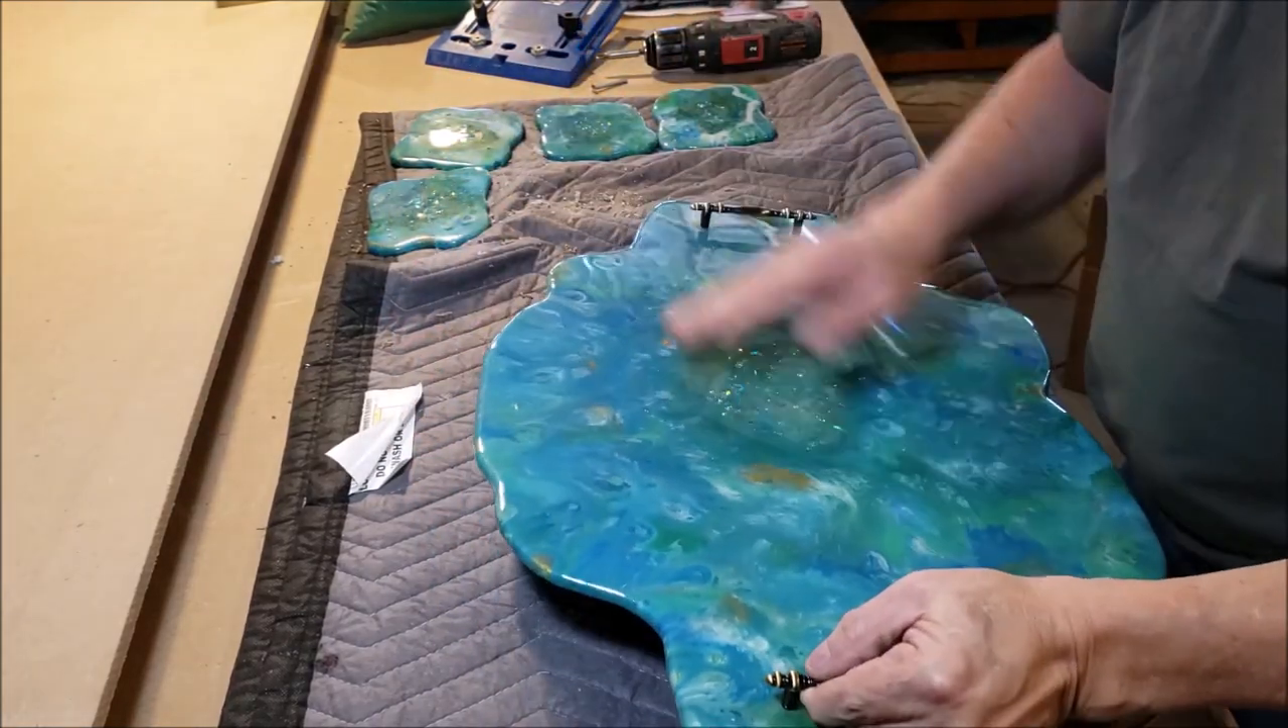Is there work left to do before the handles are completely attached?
No.